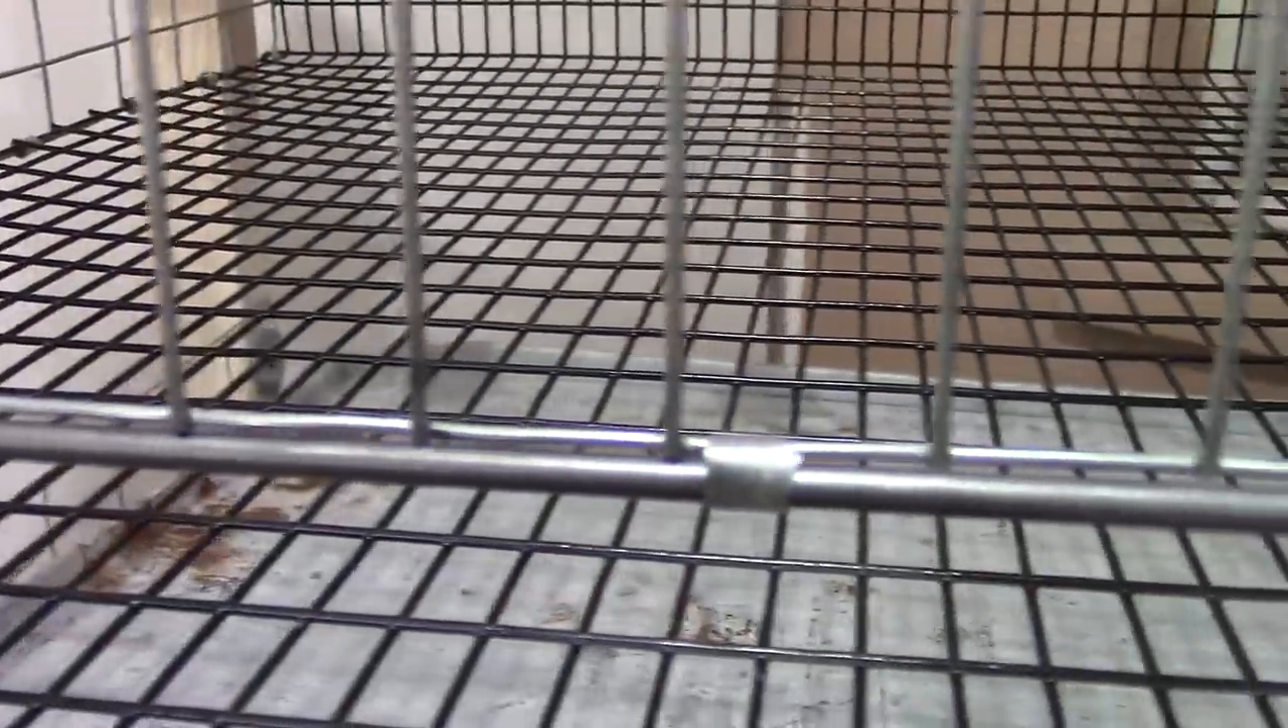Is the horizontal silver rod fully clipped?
Yes.